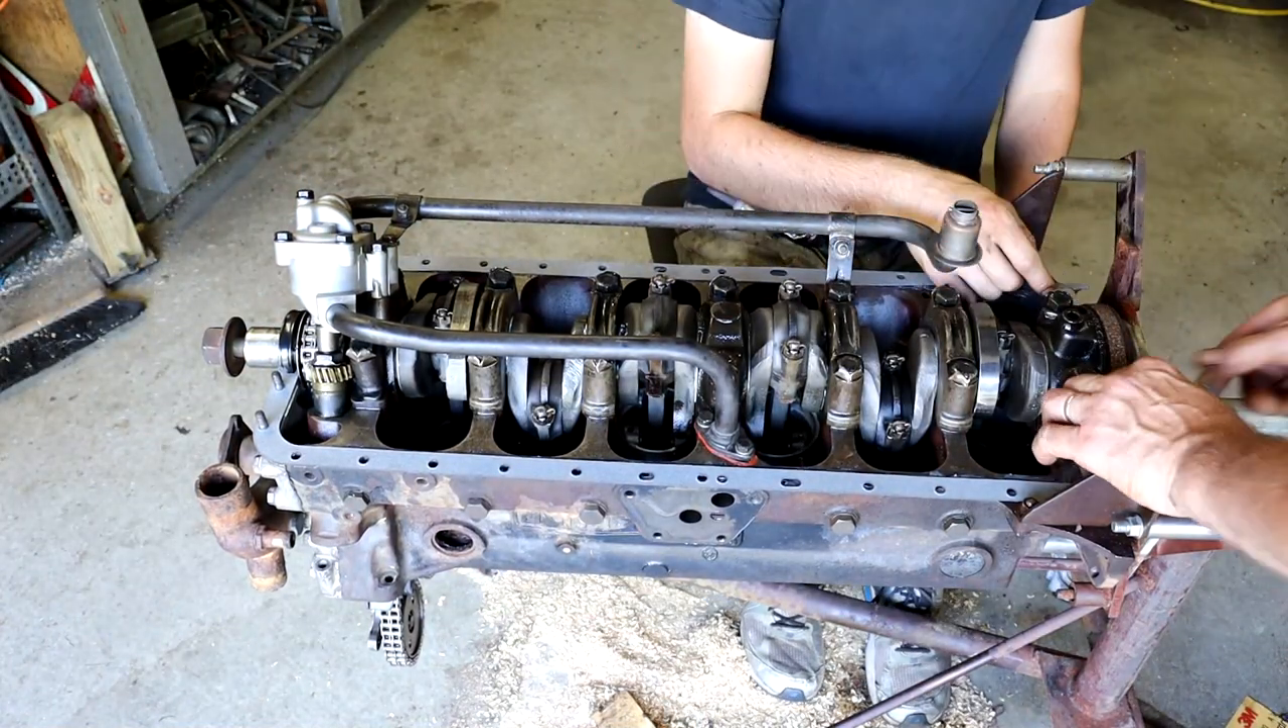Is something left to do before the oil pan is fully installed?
Yes.